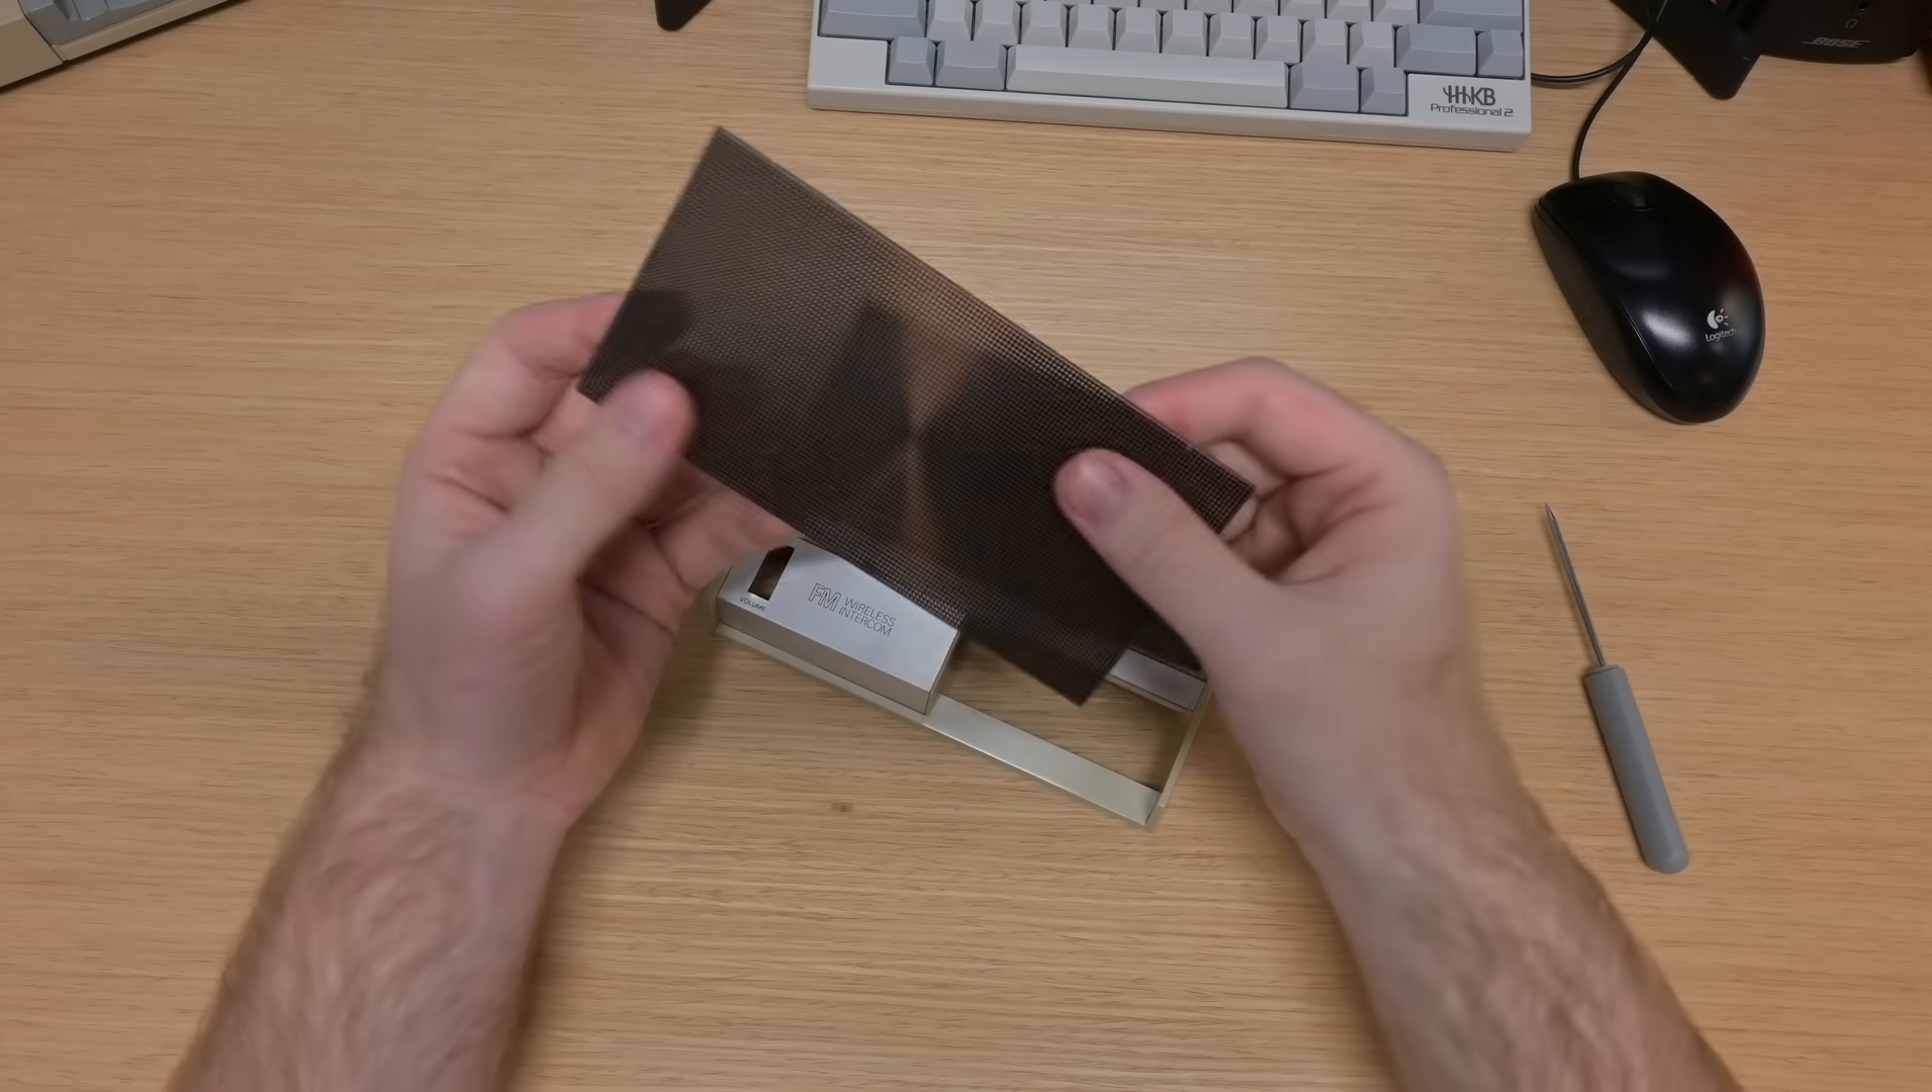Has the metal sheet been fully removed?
Yes.